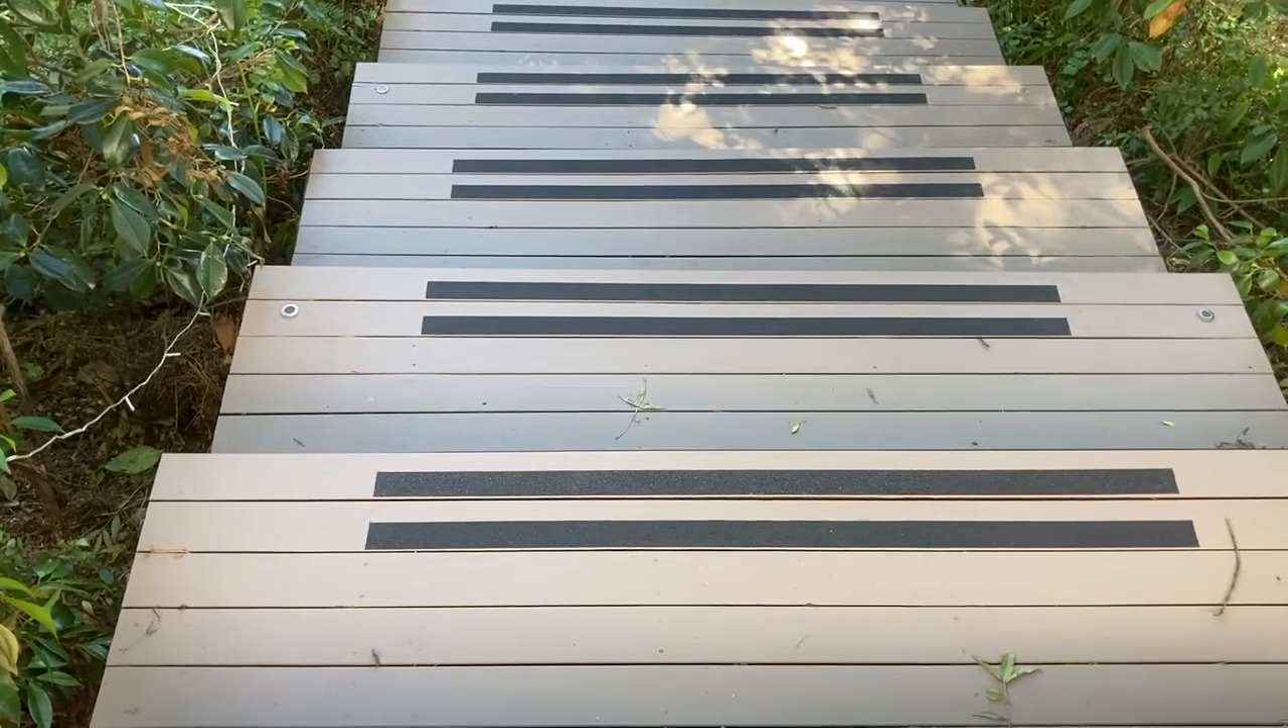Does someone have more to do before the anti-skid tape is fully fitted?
No.